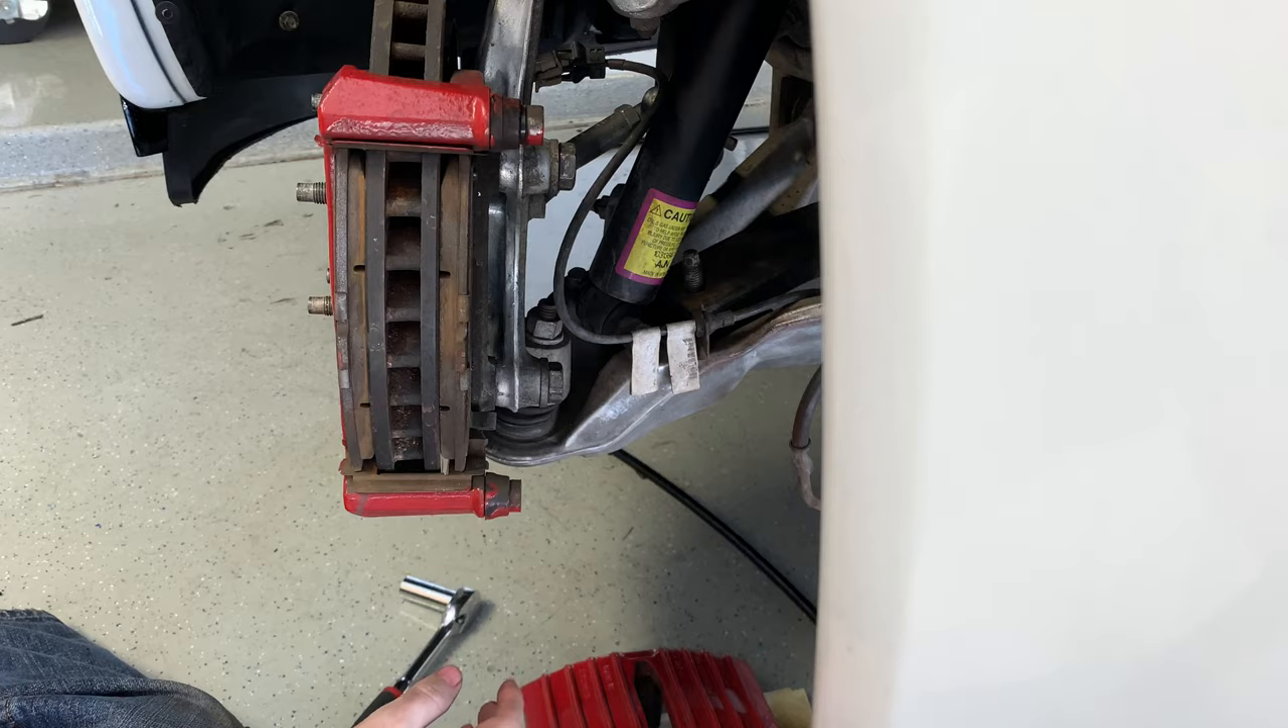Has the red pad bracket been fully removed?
No.